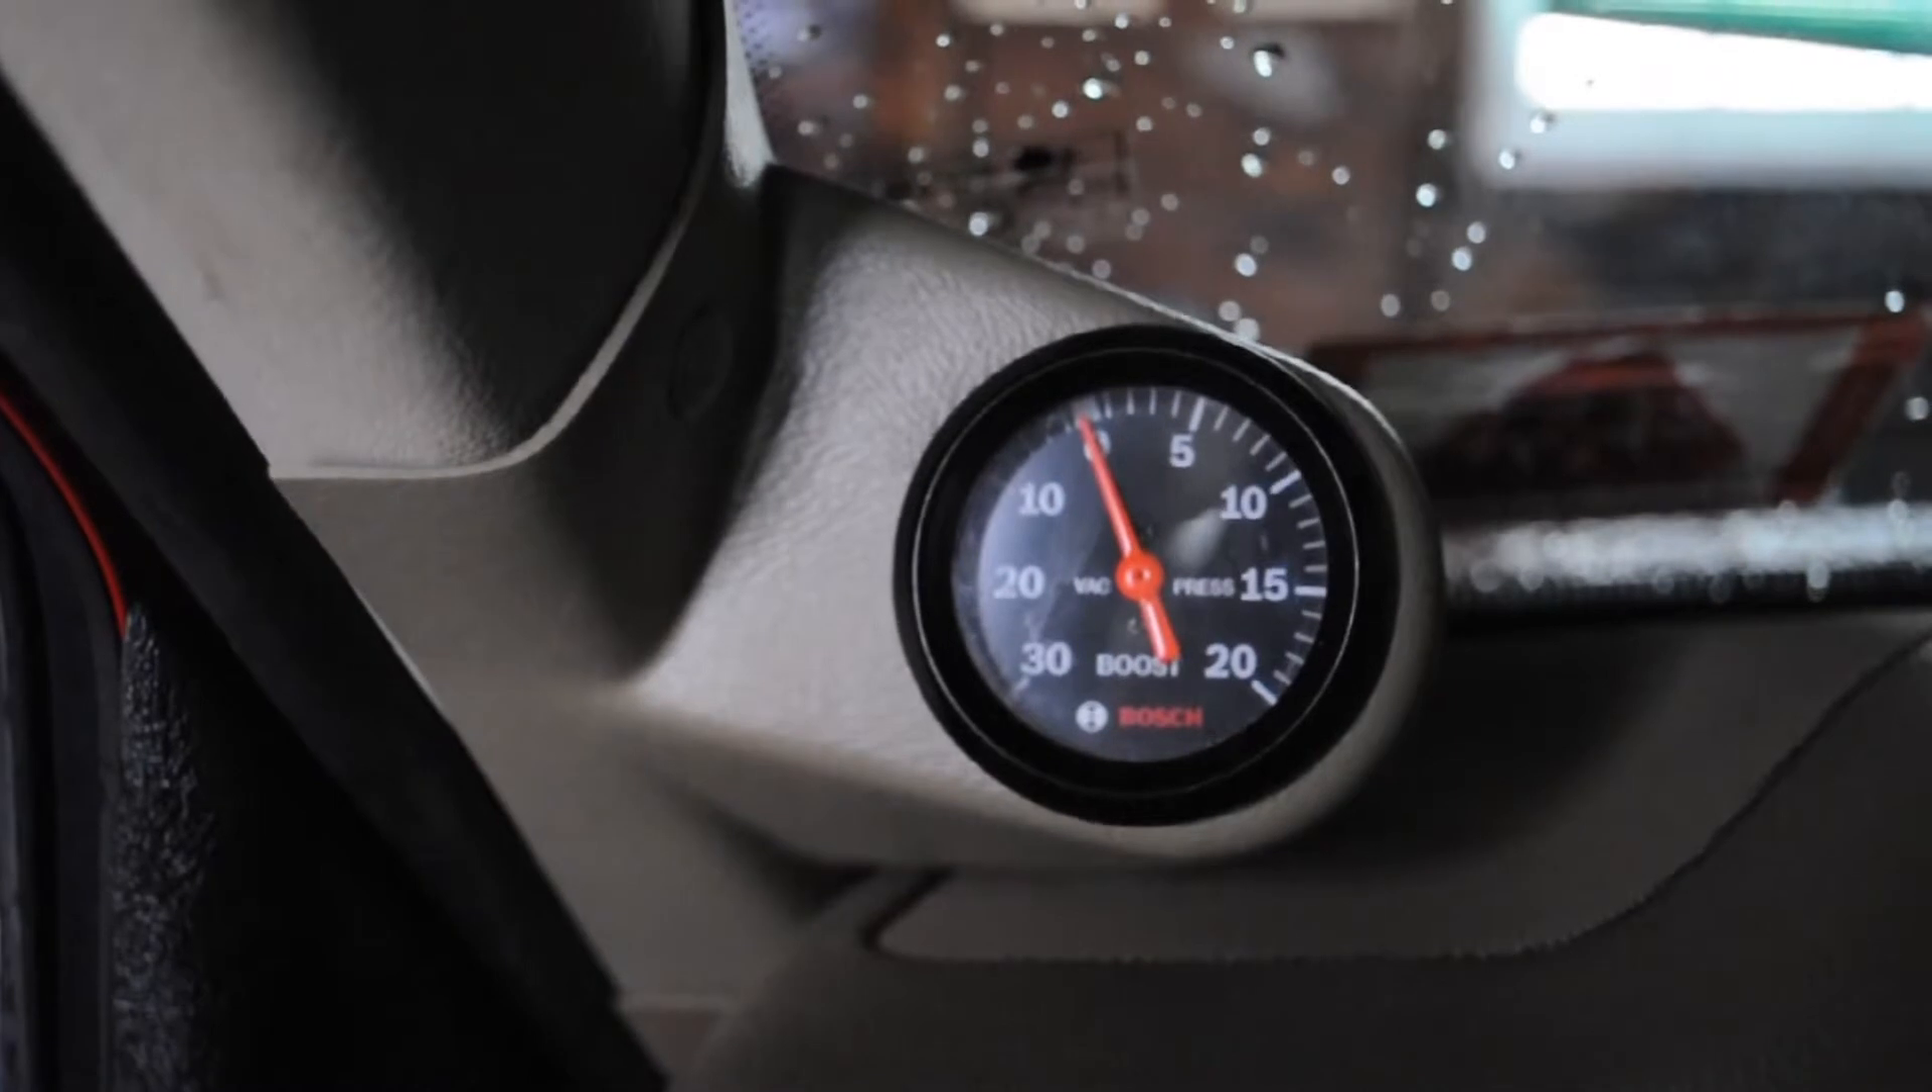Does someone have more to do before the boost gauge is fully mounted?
No.